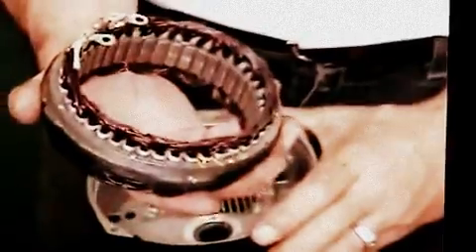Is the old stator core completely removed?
Yes.